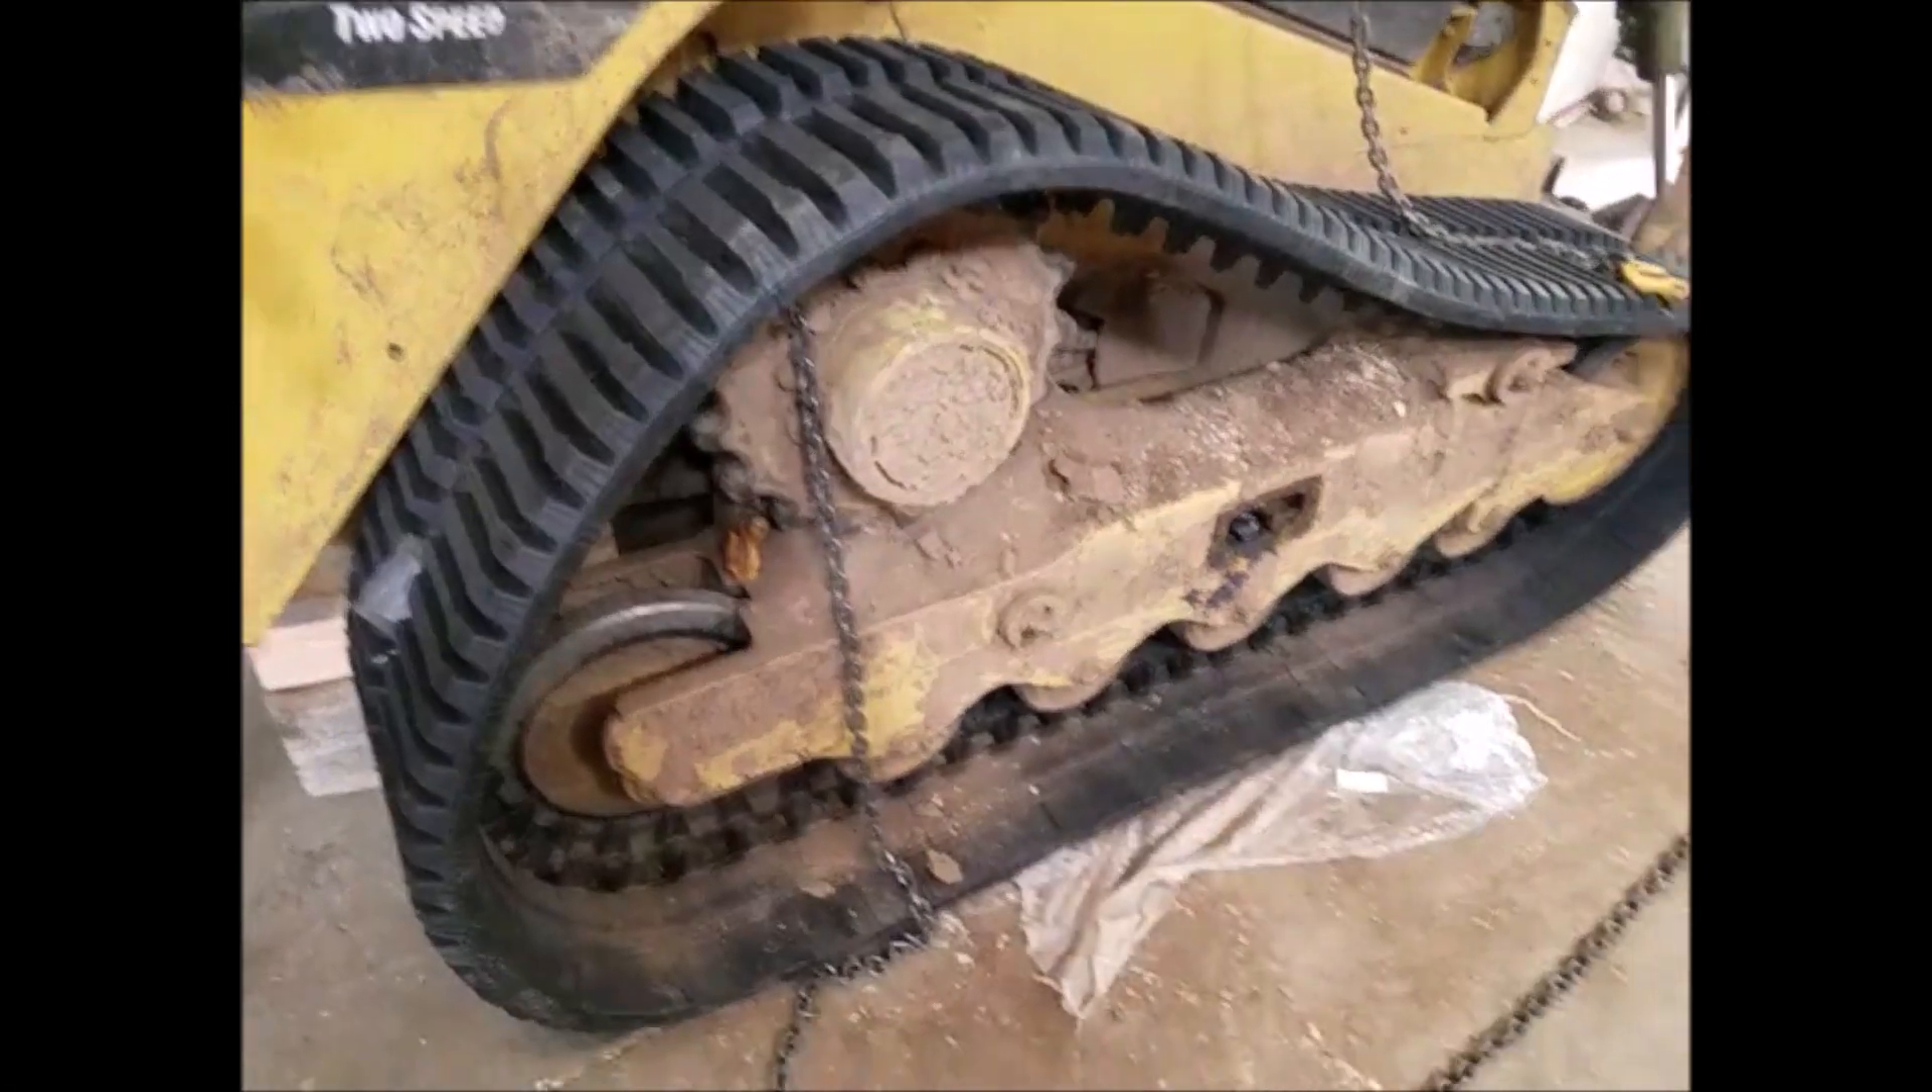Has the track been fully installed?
No.